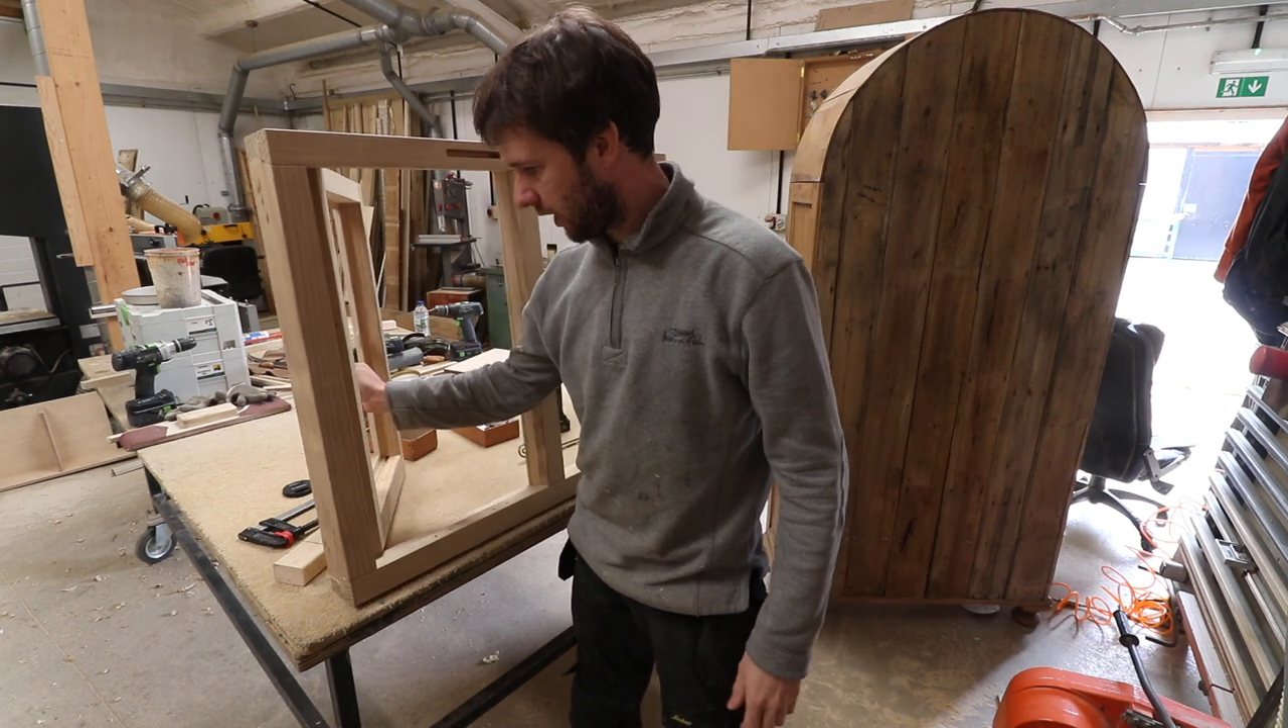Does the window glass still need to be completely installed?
Yes.